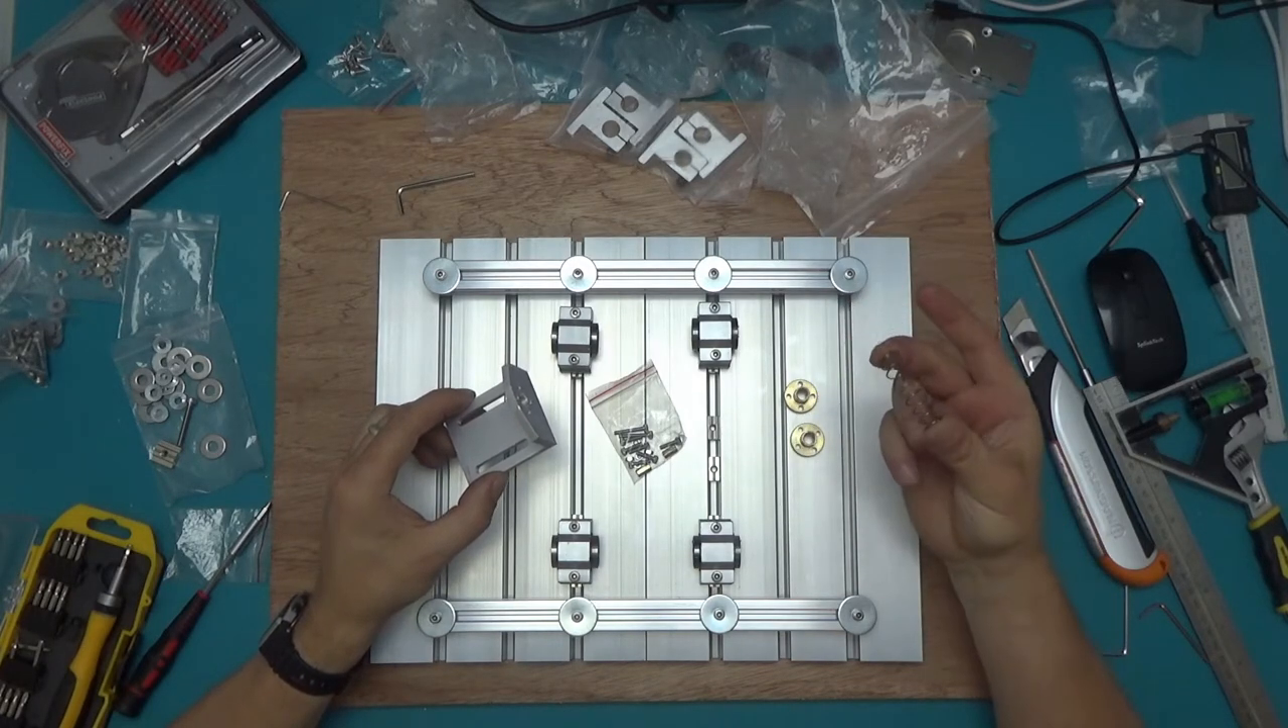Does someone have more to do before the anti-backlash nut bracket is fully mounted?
Yes.